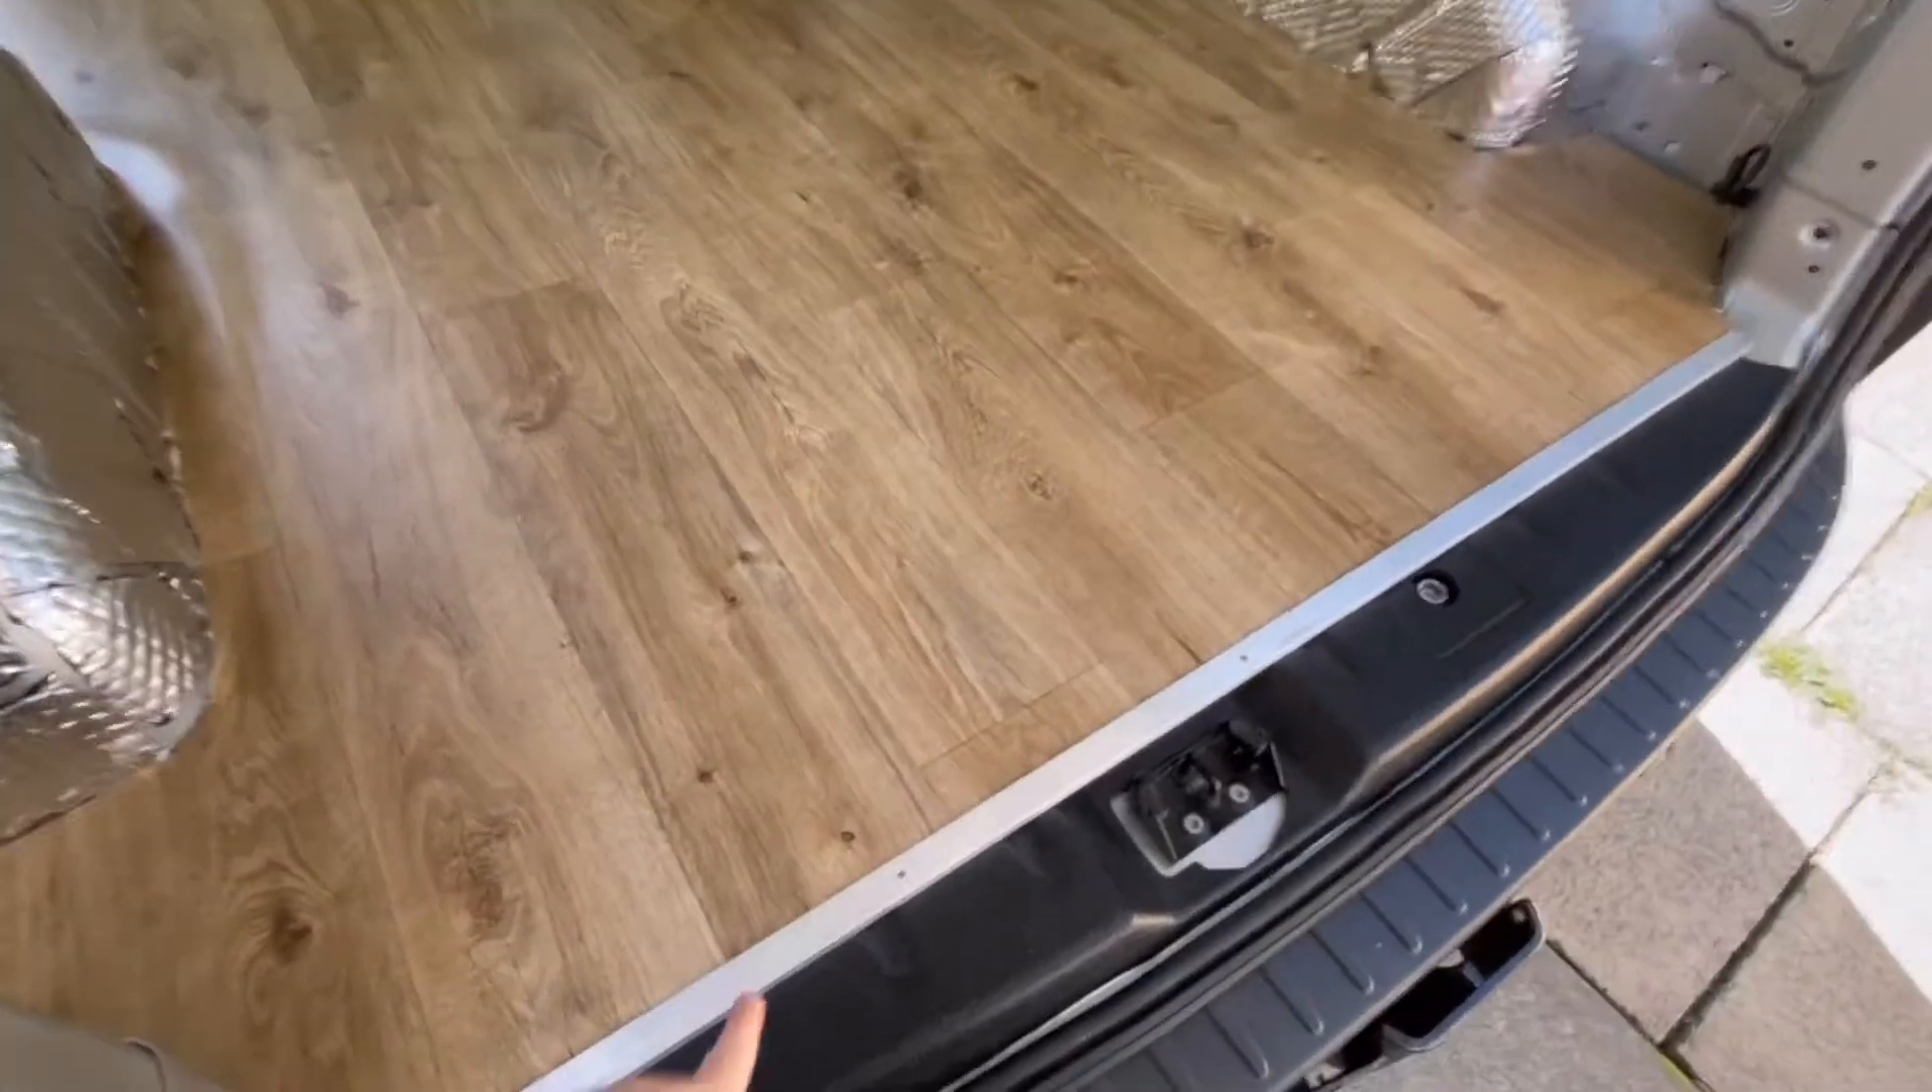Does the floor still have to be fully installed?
No.